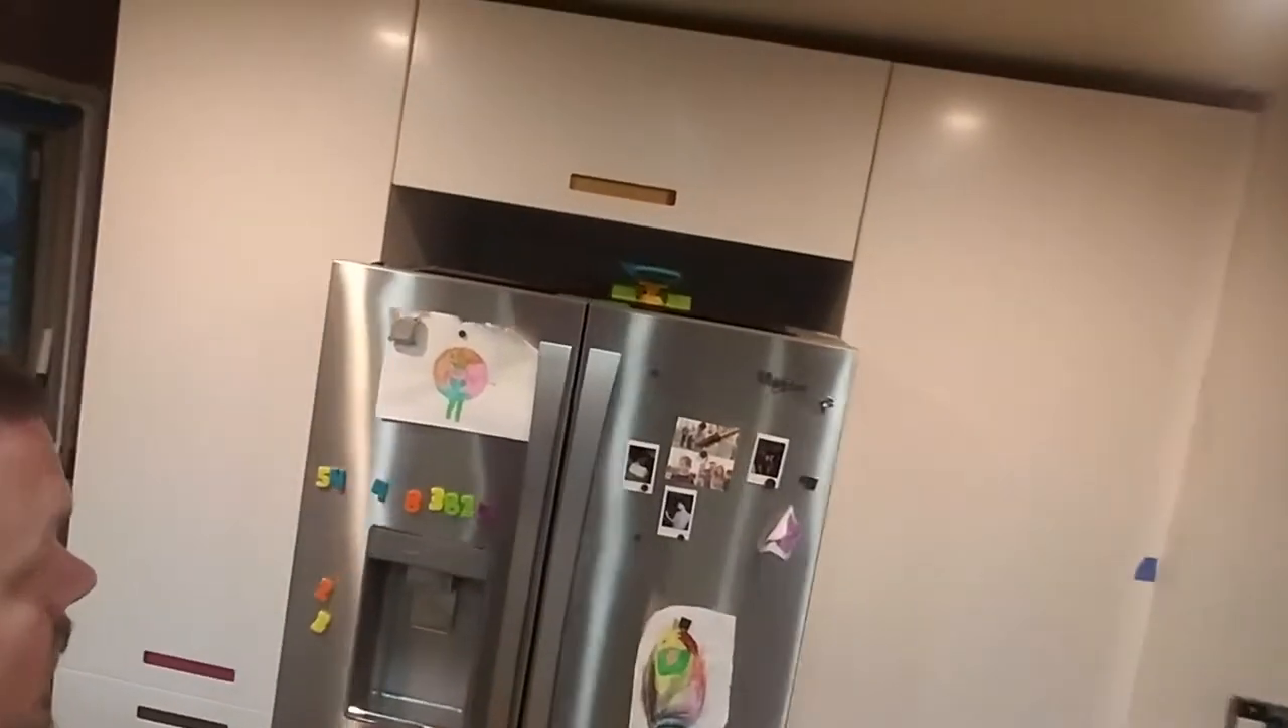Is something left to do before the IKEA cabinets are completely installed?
No.